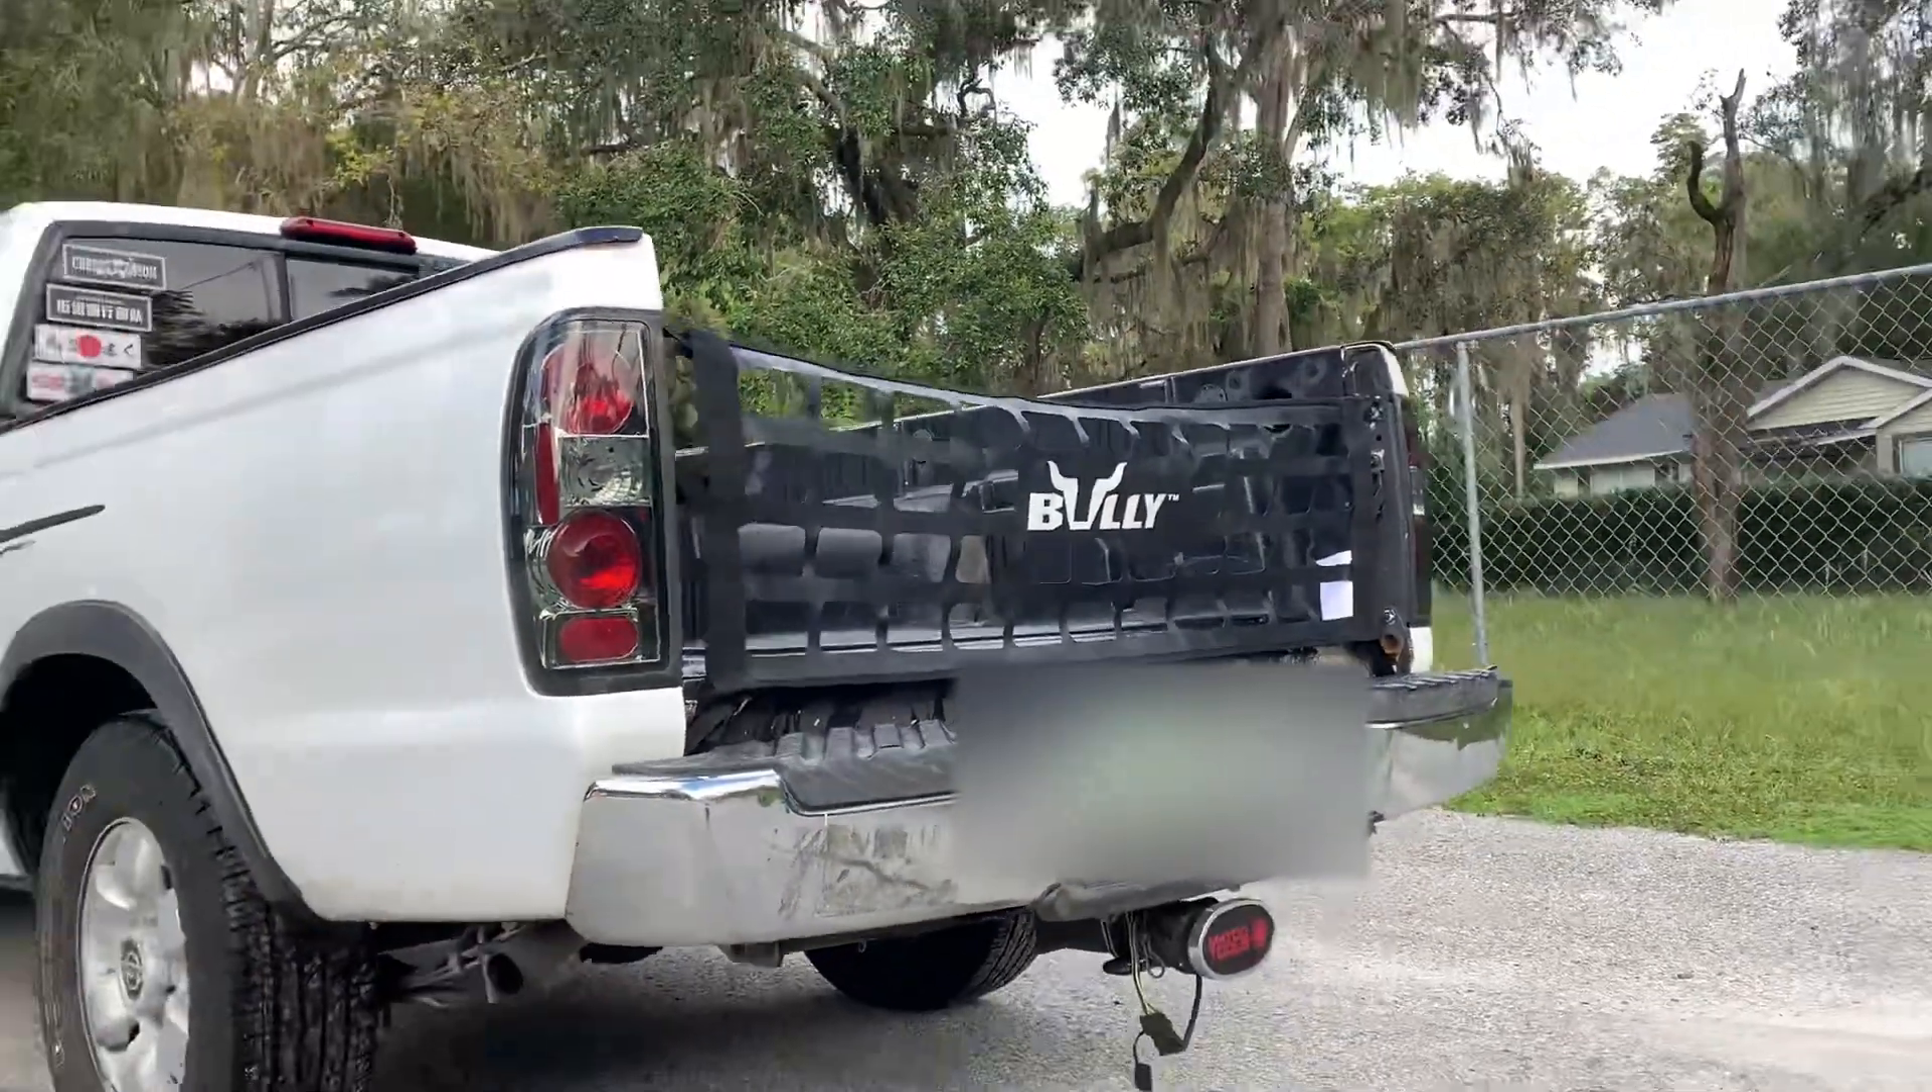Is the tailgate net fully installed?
Yes.